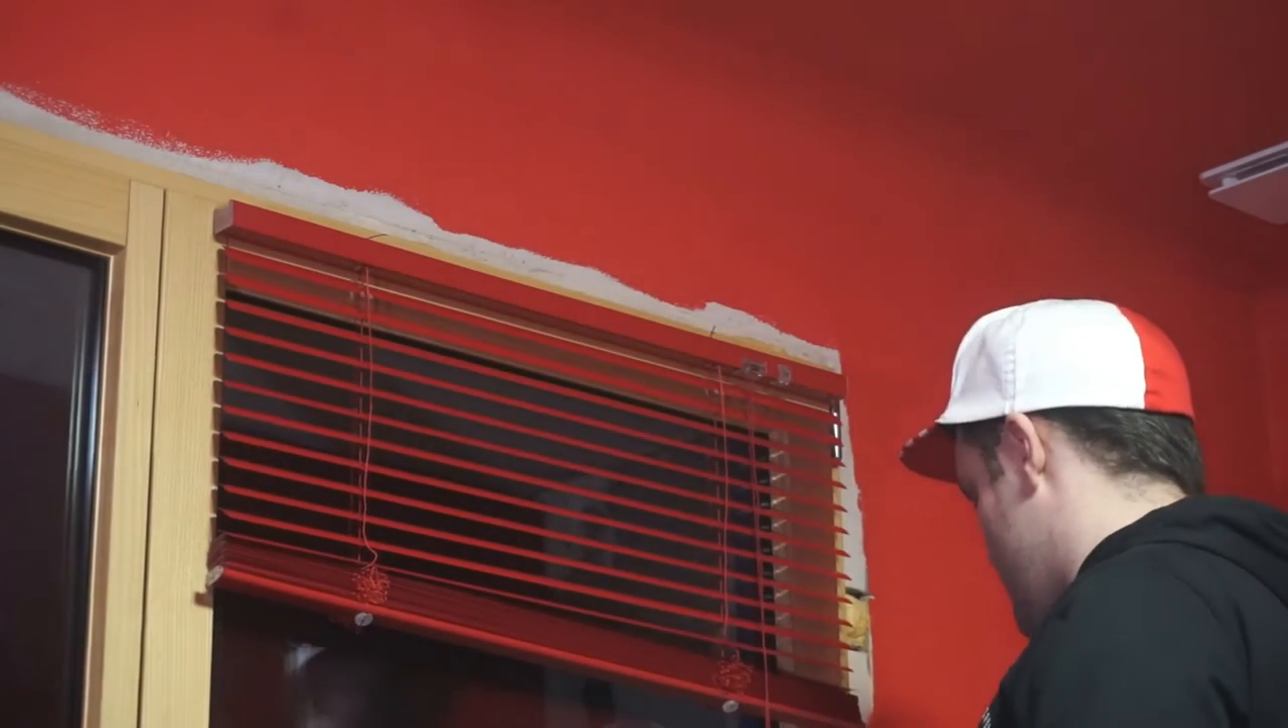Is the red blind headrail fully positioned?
Yes.